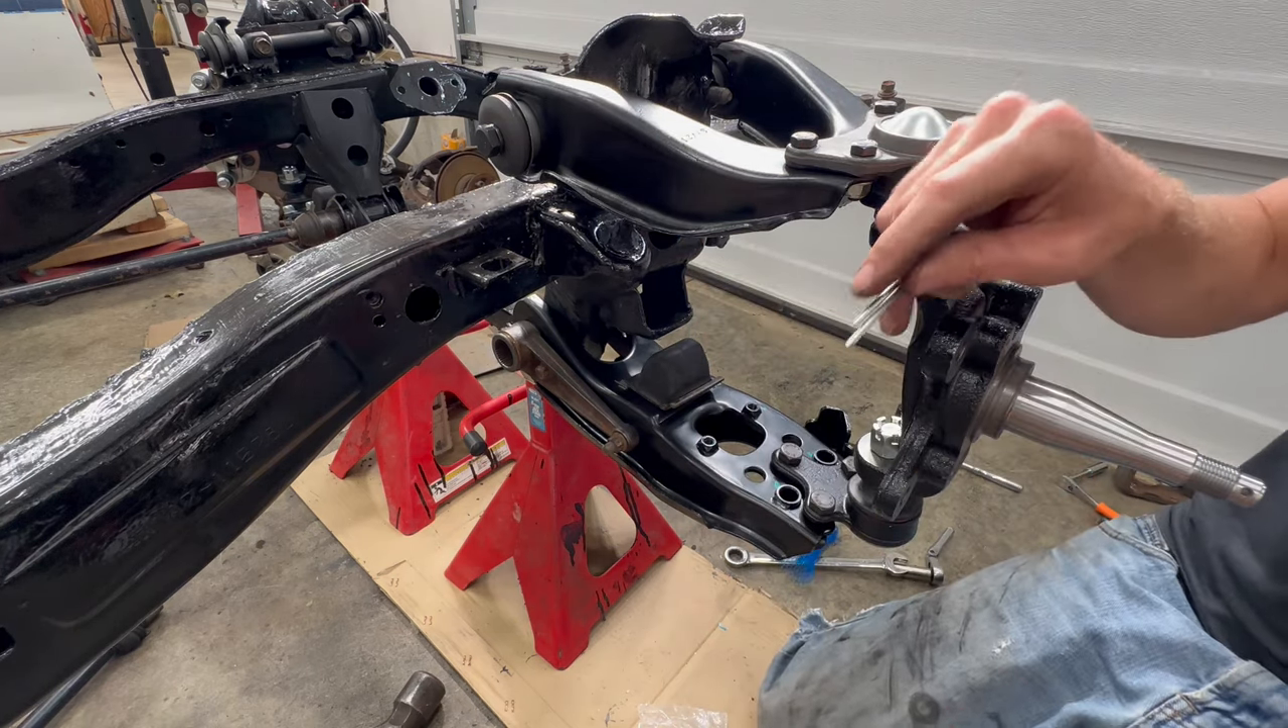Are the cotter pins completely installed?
No.